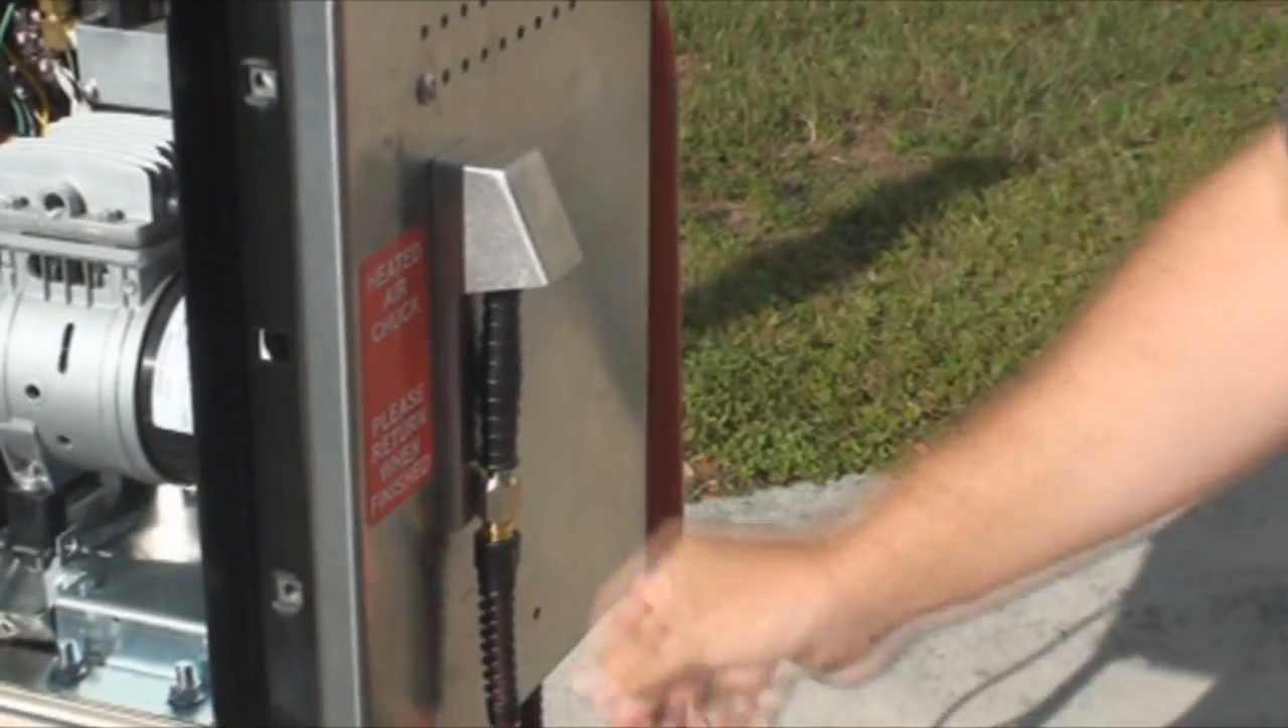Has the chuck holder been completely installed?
Yes.